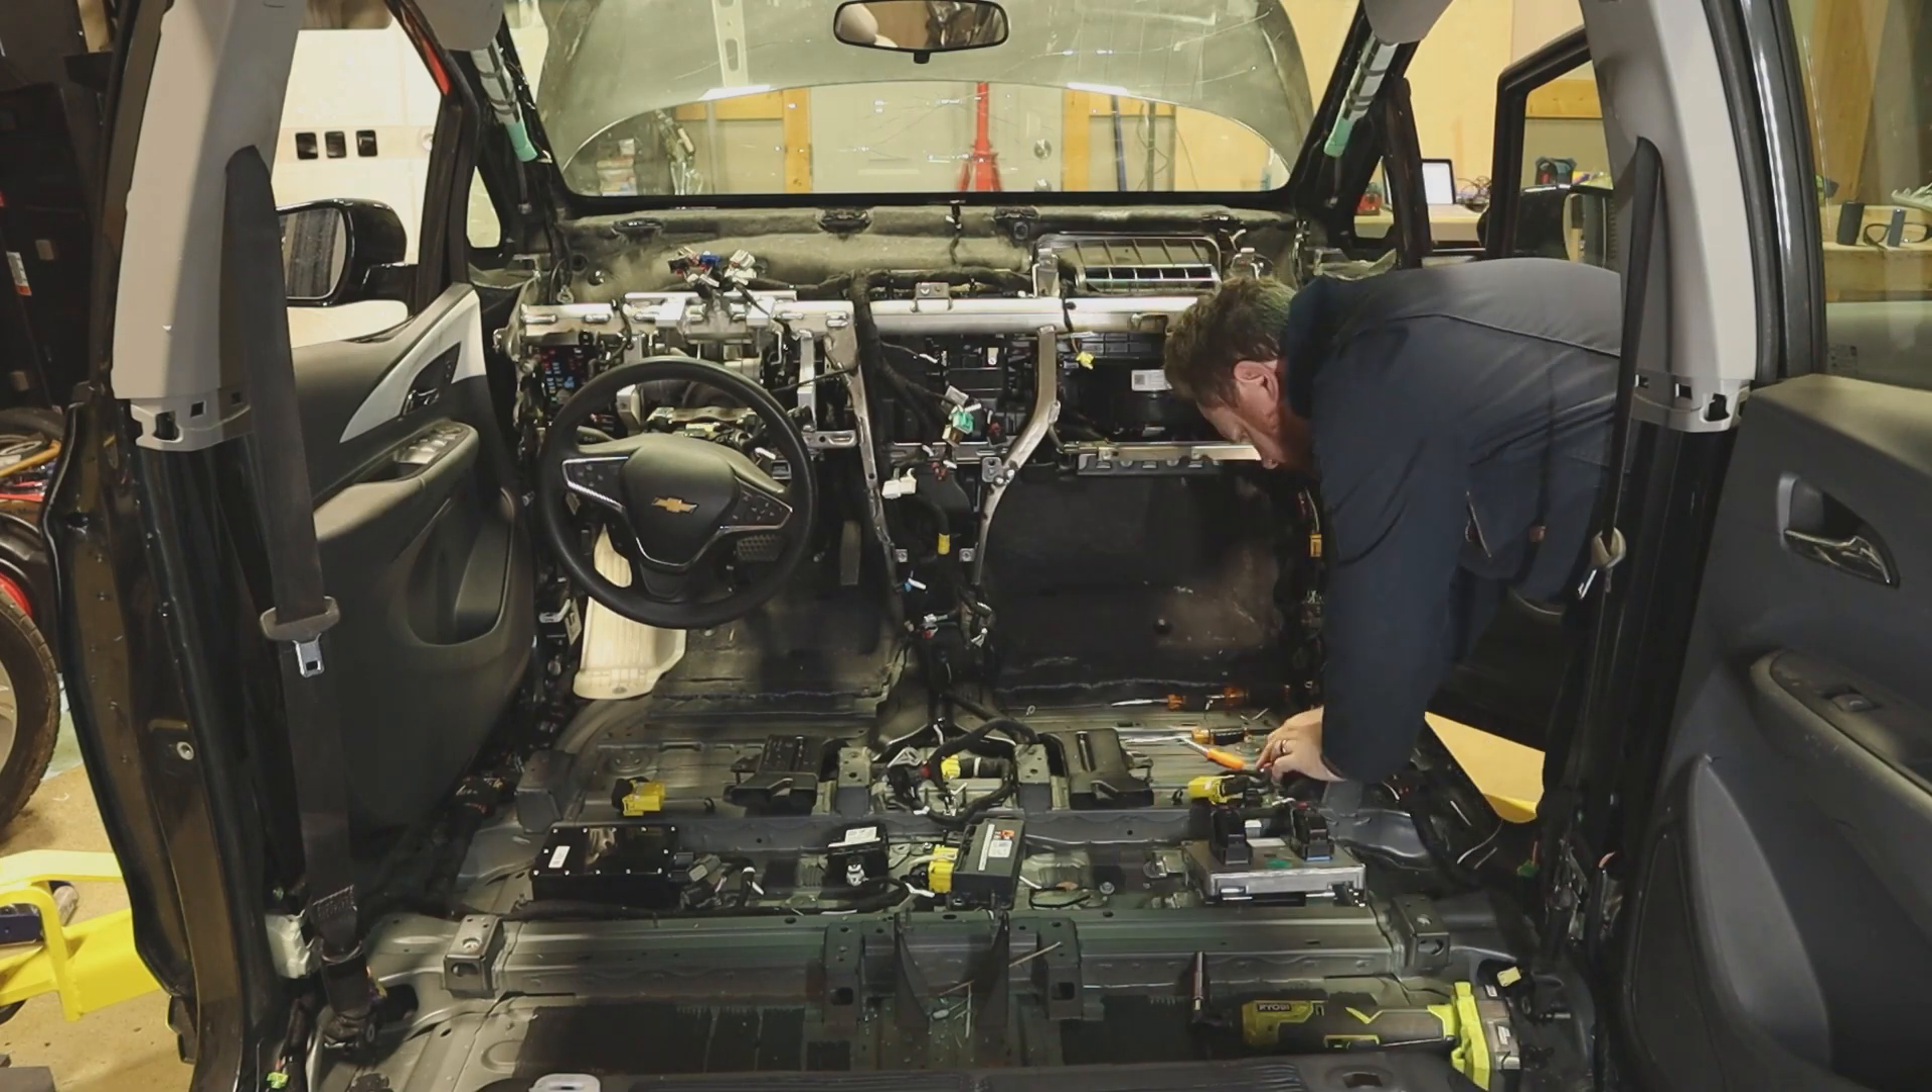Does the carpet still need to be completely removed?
No.